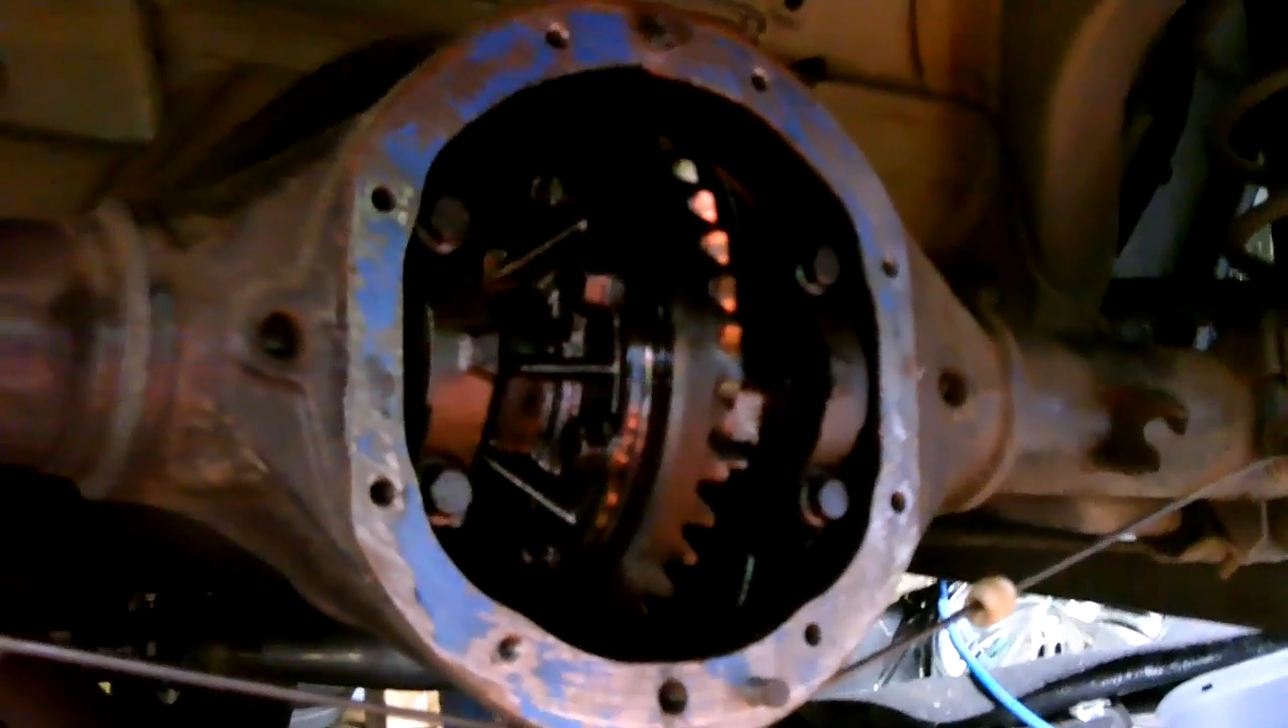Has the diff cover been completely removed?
Yes.